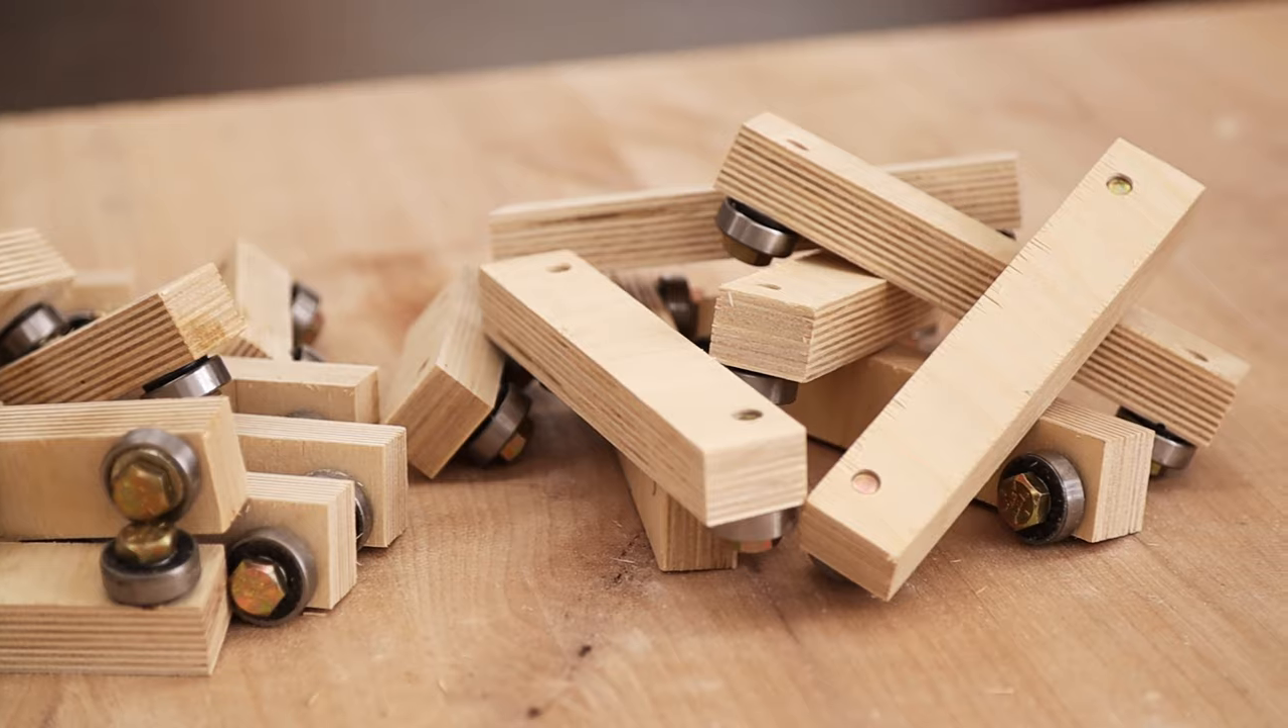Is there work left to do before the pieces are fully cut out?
No.